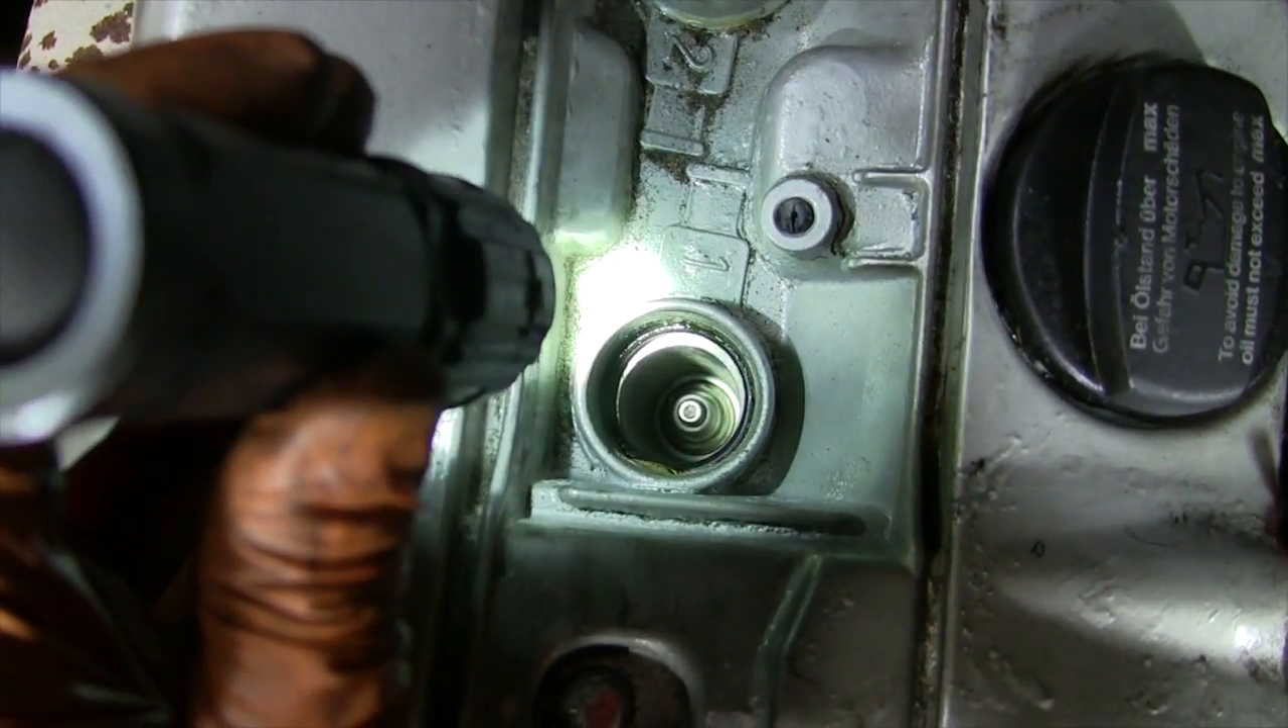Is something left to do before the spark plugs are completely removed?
Yes.